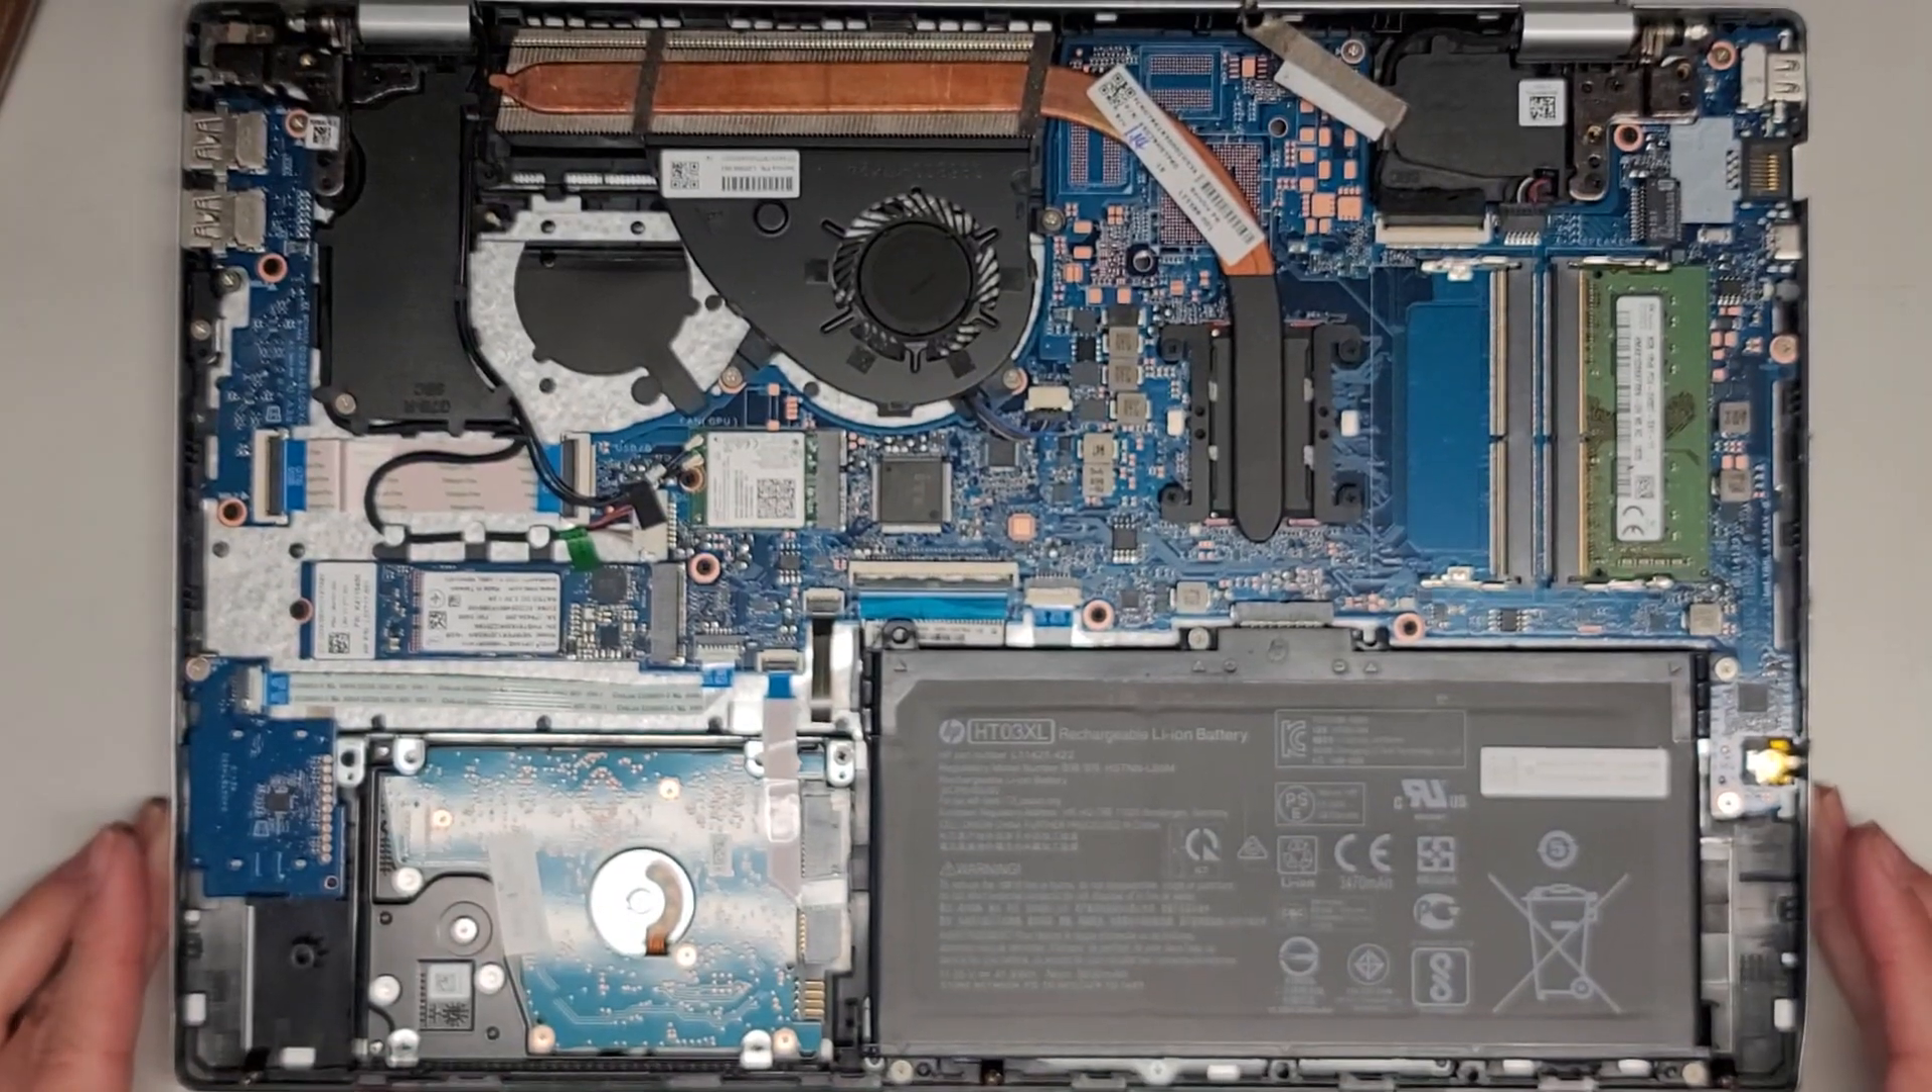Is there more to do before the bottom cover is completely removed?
No.